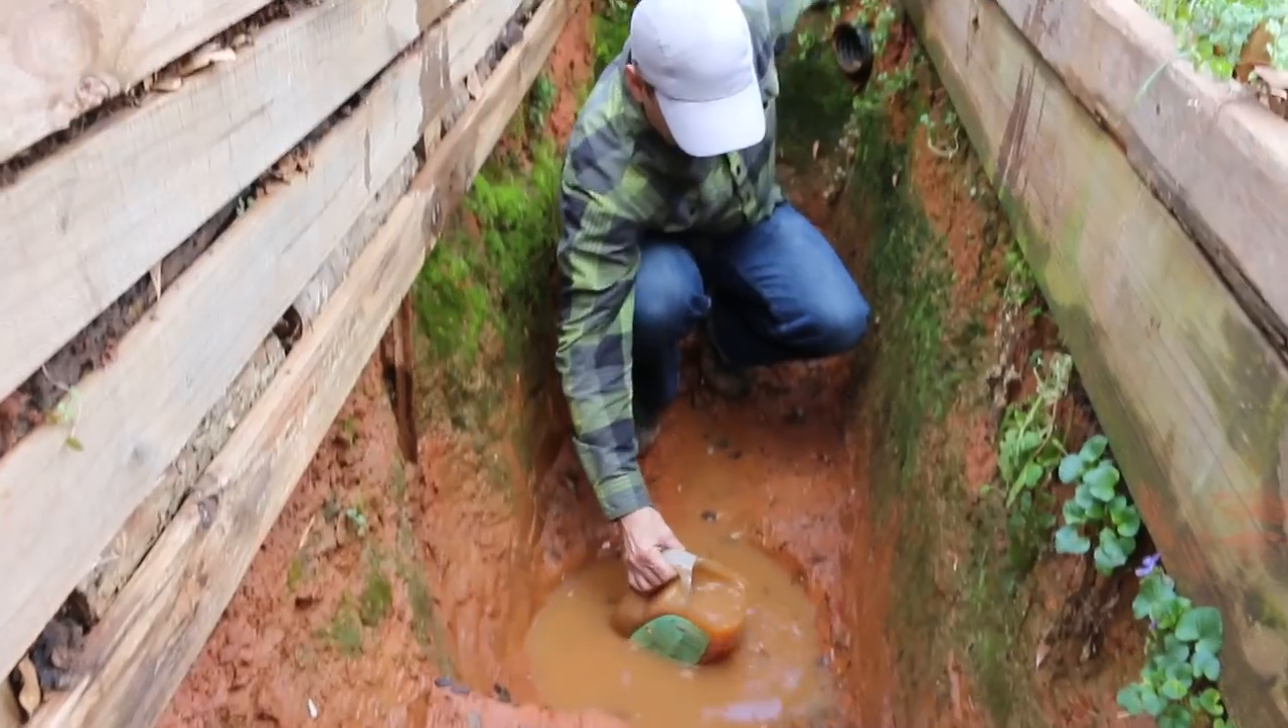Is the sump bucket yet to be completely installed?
Yes.